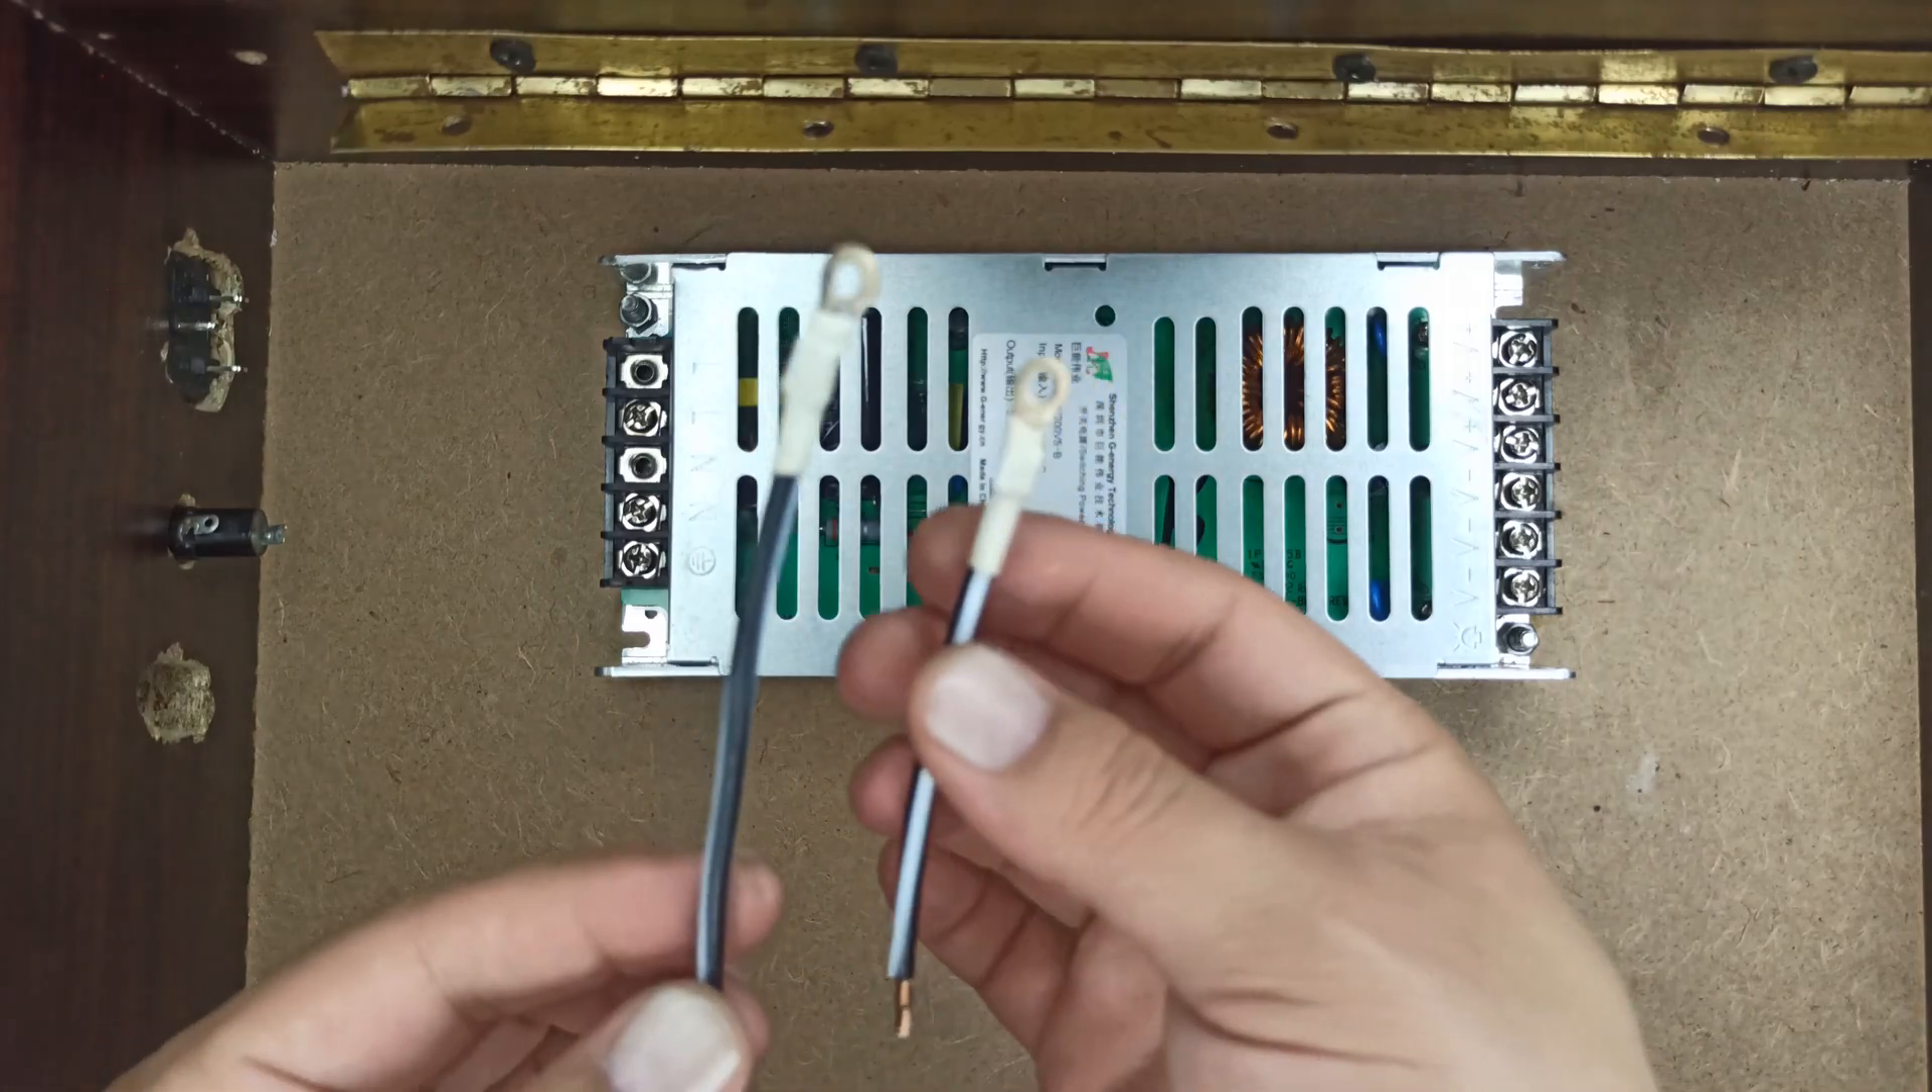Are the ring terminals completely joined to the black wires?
Yes.